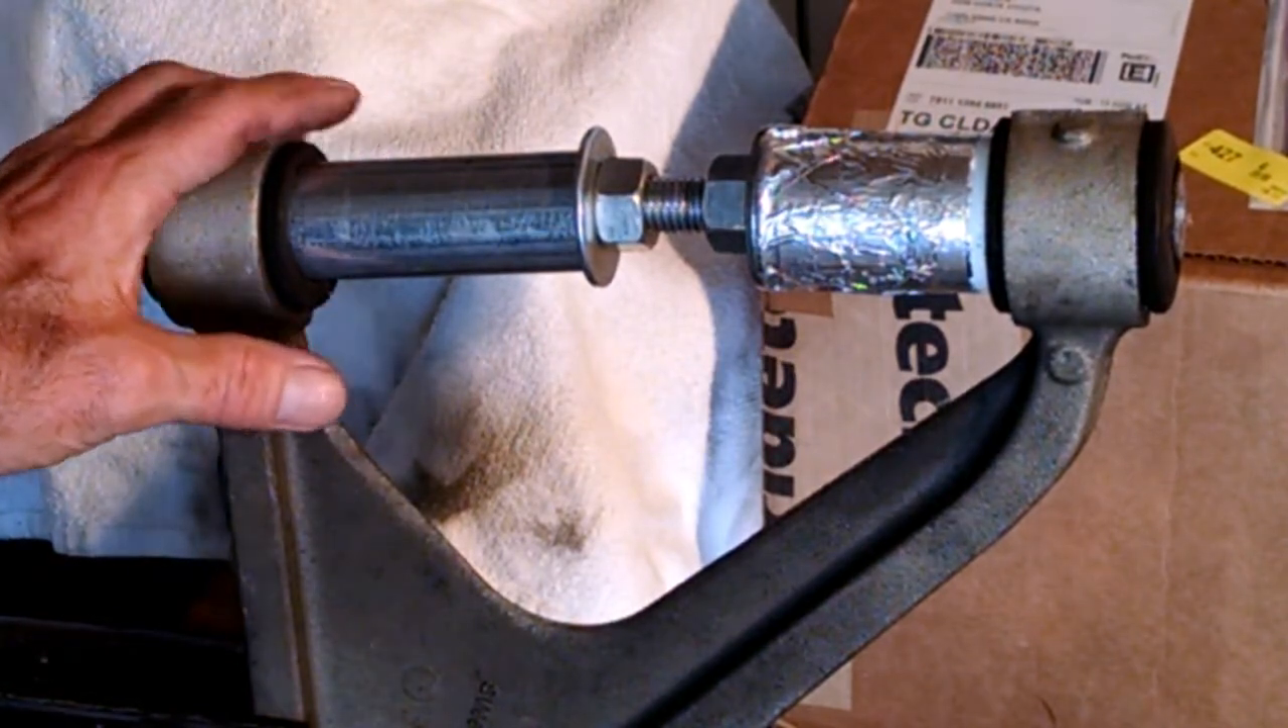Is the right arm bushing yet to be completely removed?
Yes.